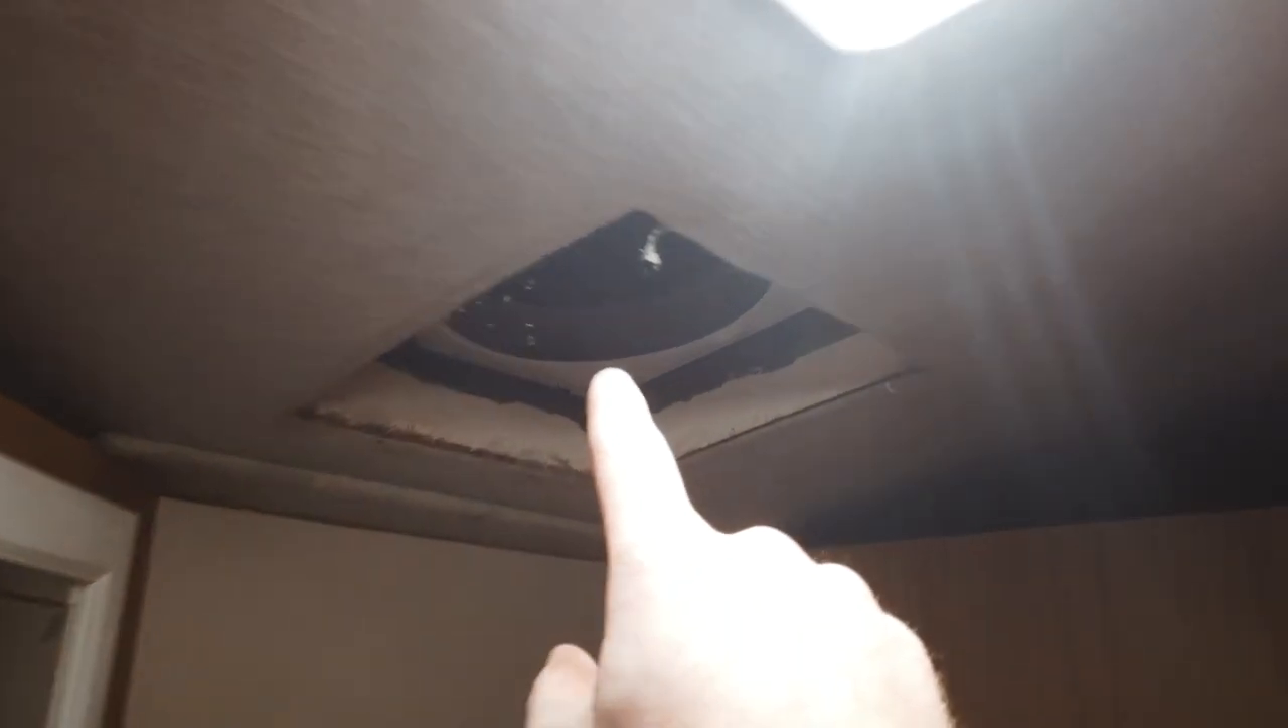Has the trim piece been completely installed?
No.